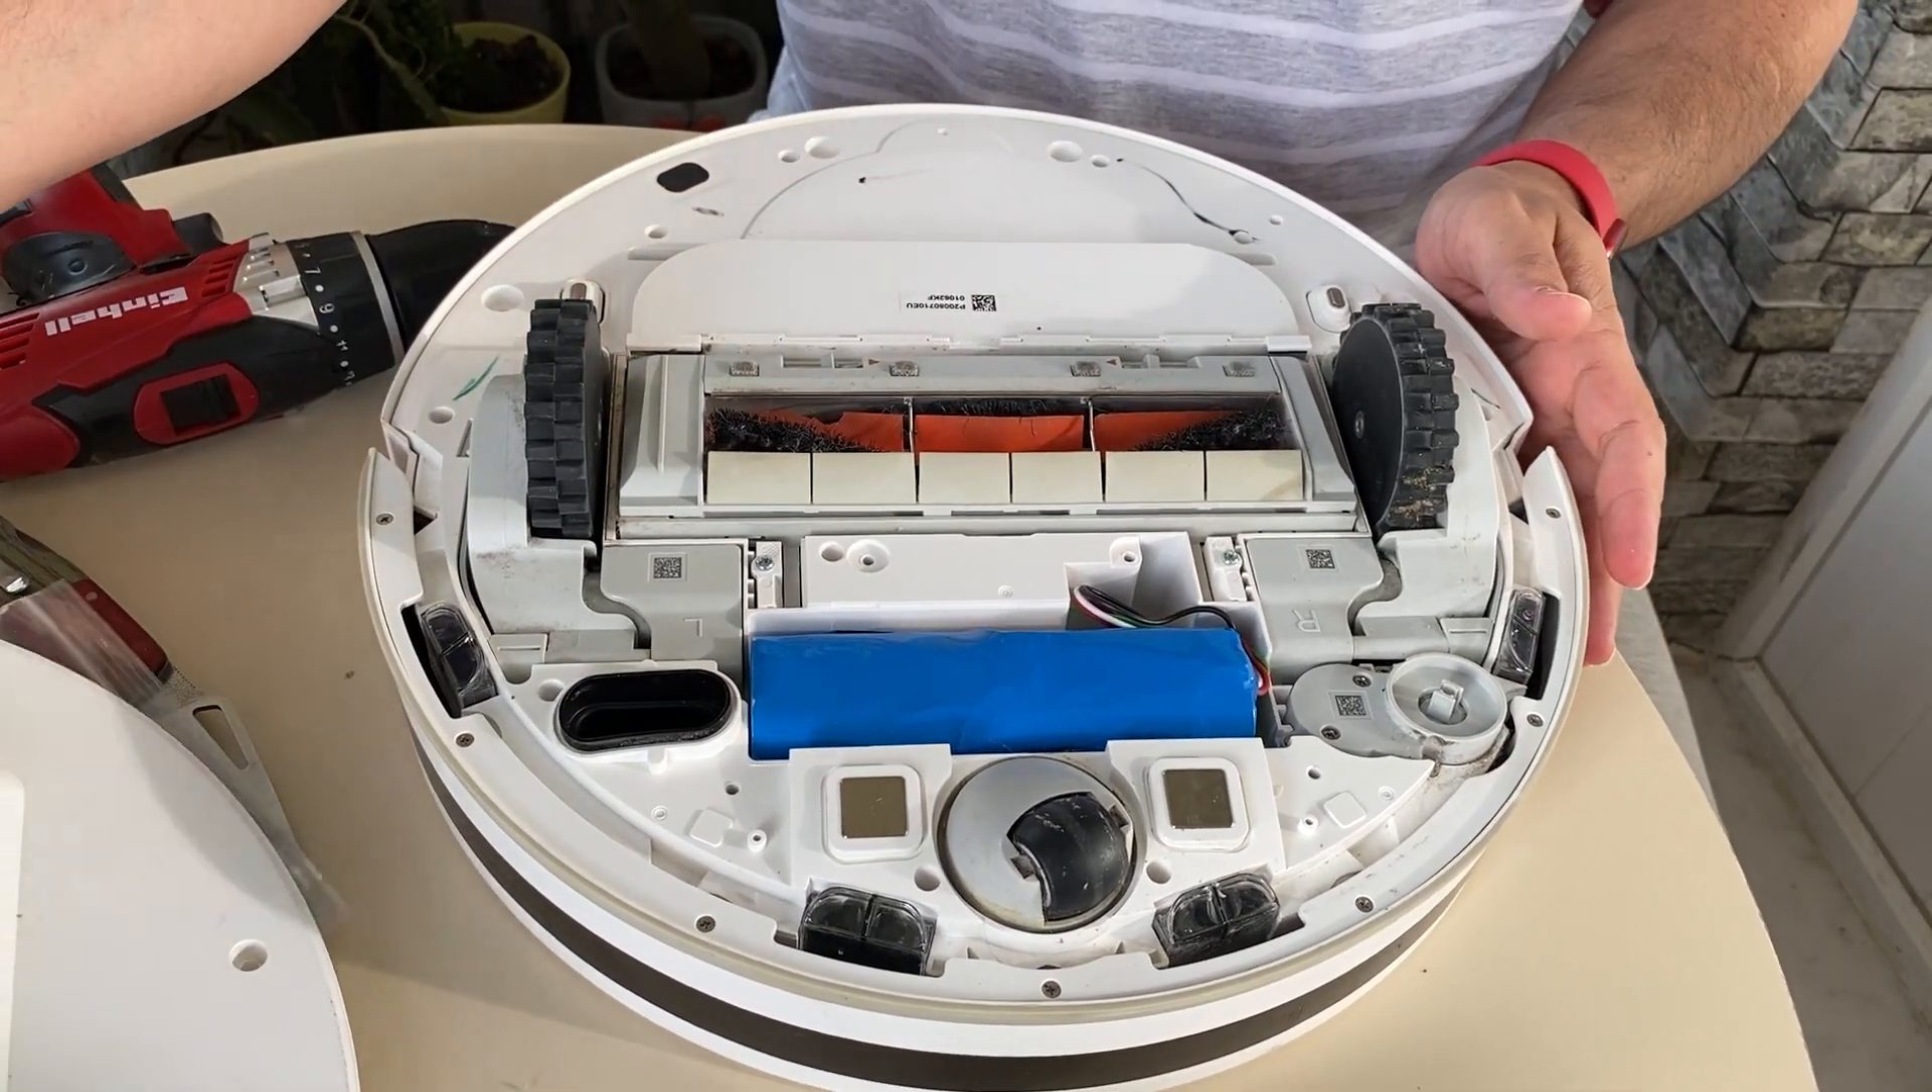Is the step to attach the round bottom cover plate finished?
No.